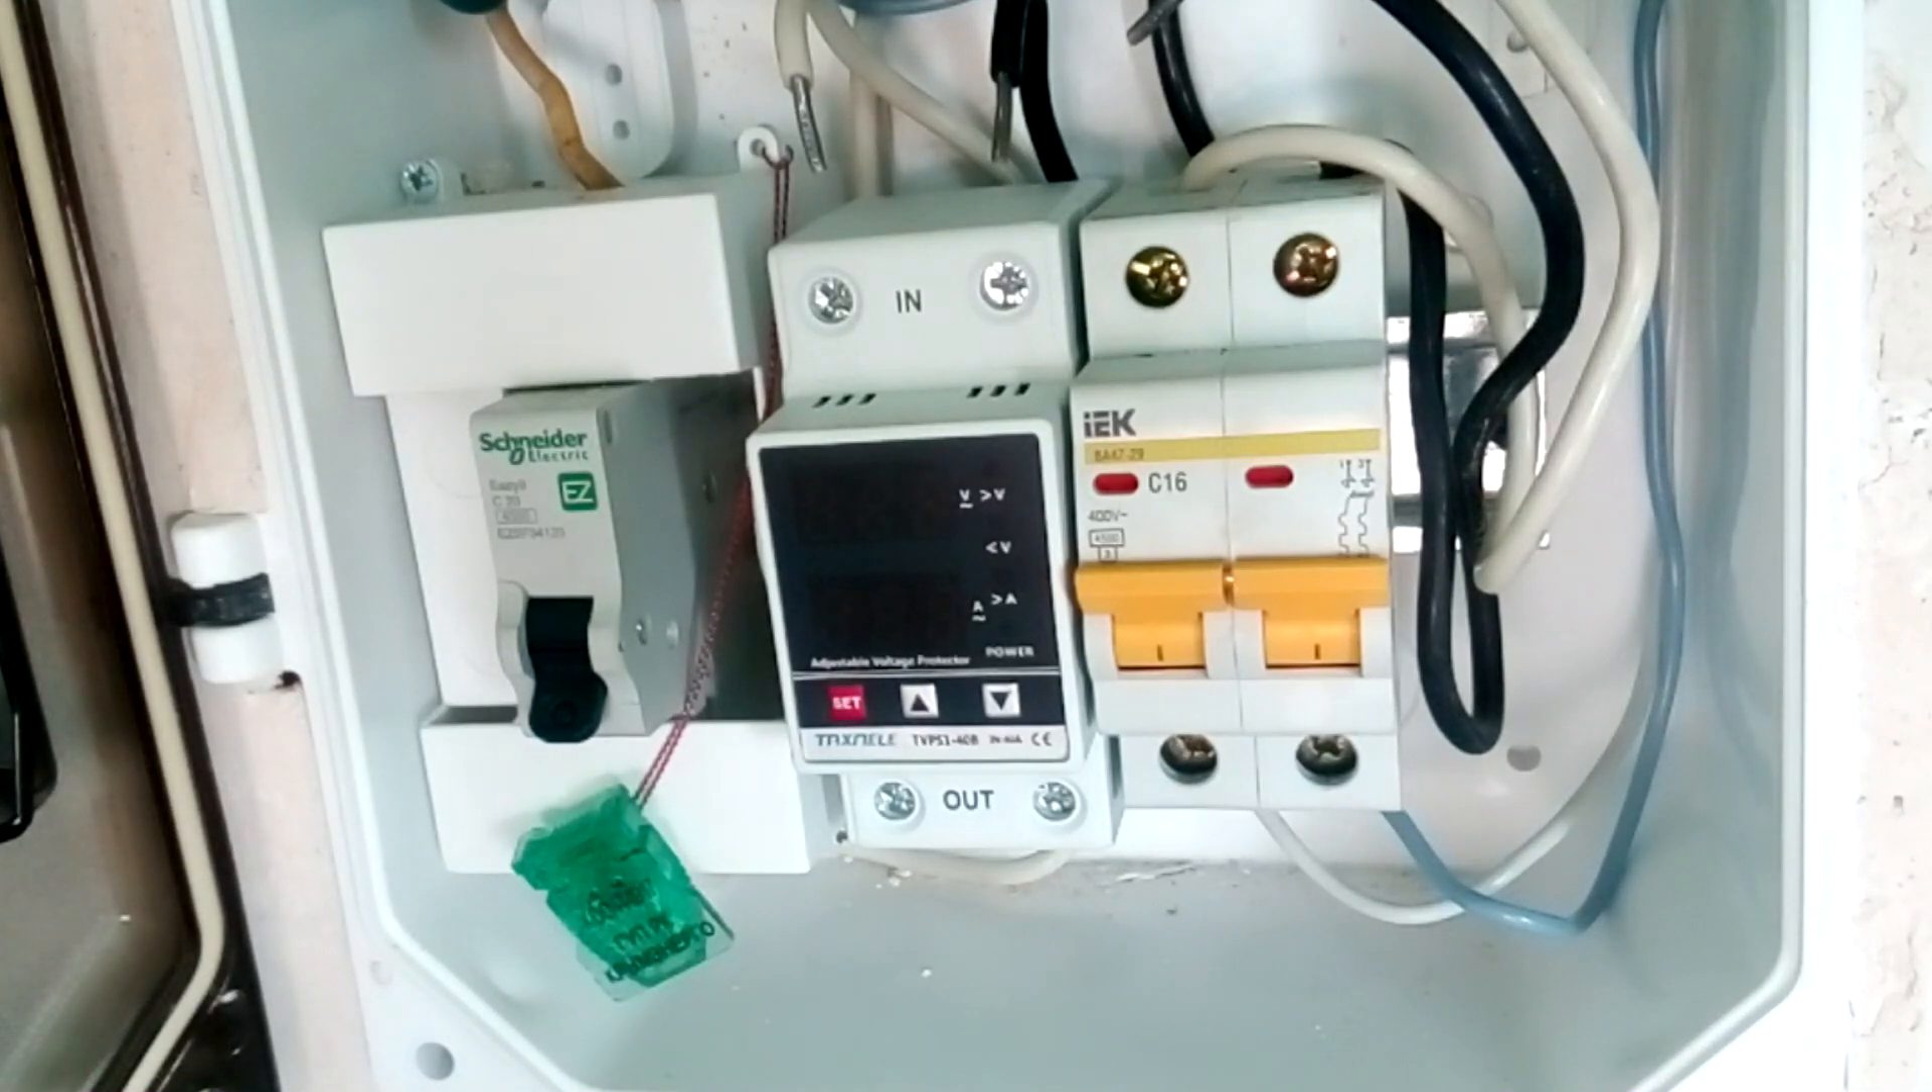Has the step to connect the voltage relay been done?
No.